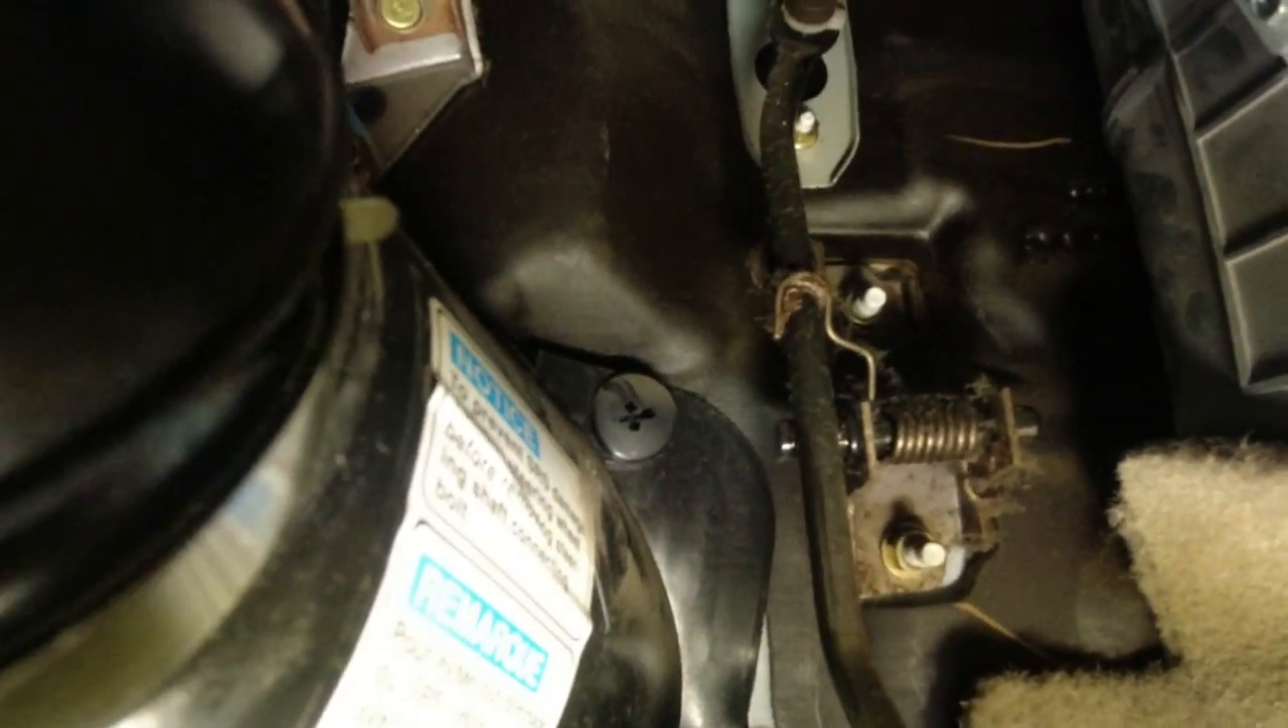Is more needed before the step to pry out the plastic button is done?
Yes.